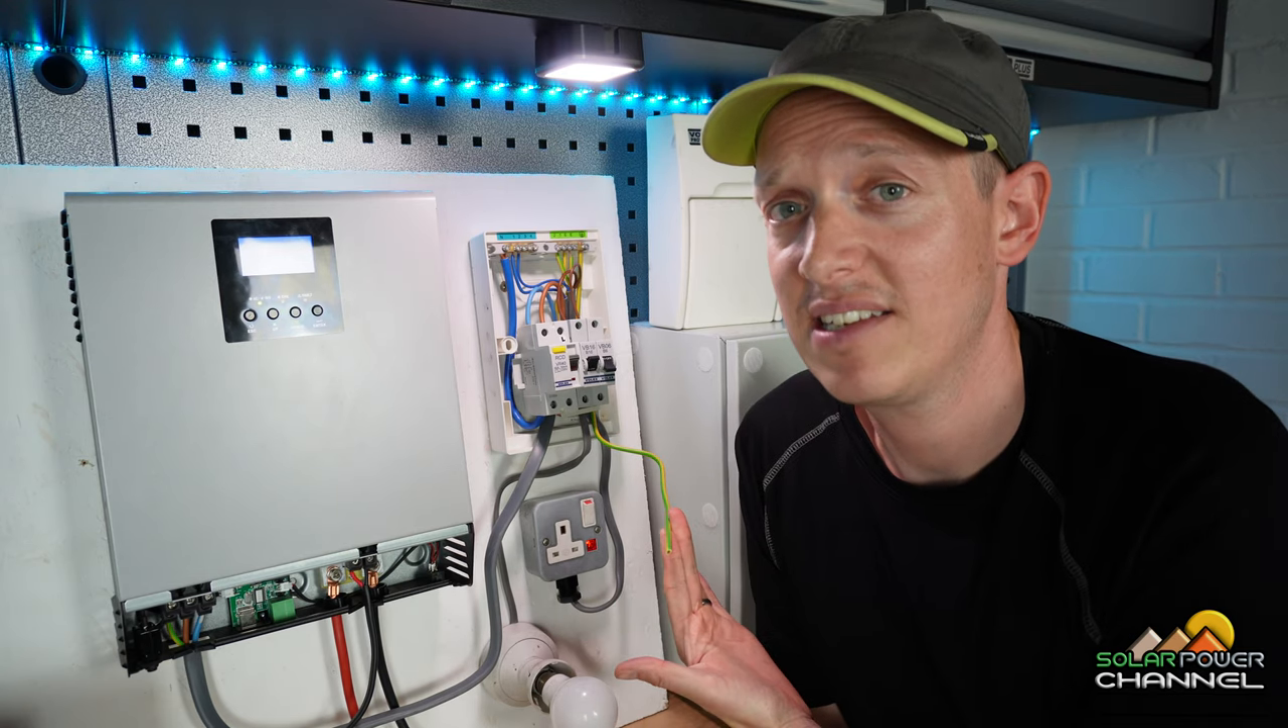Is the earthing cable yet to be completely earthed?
Yes.